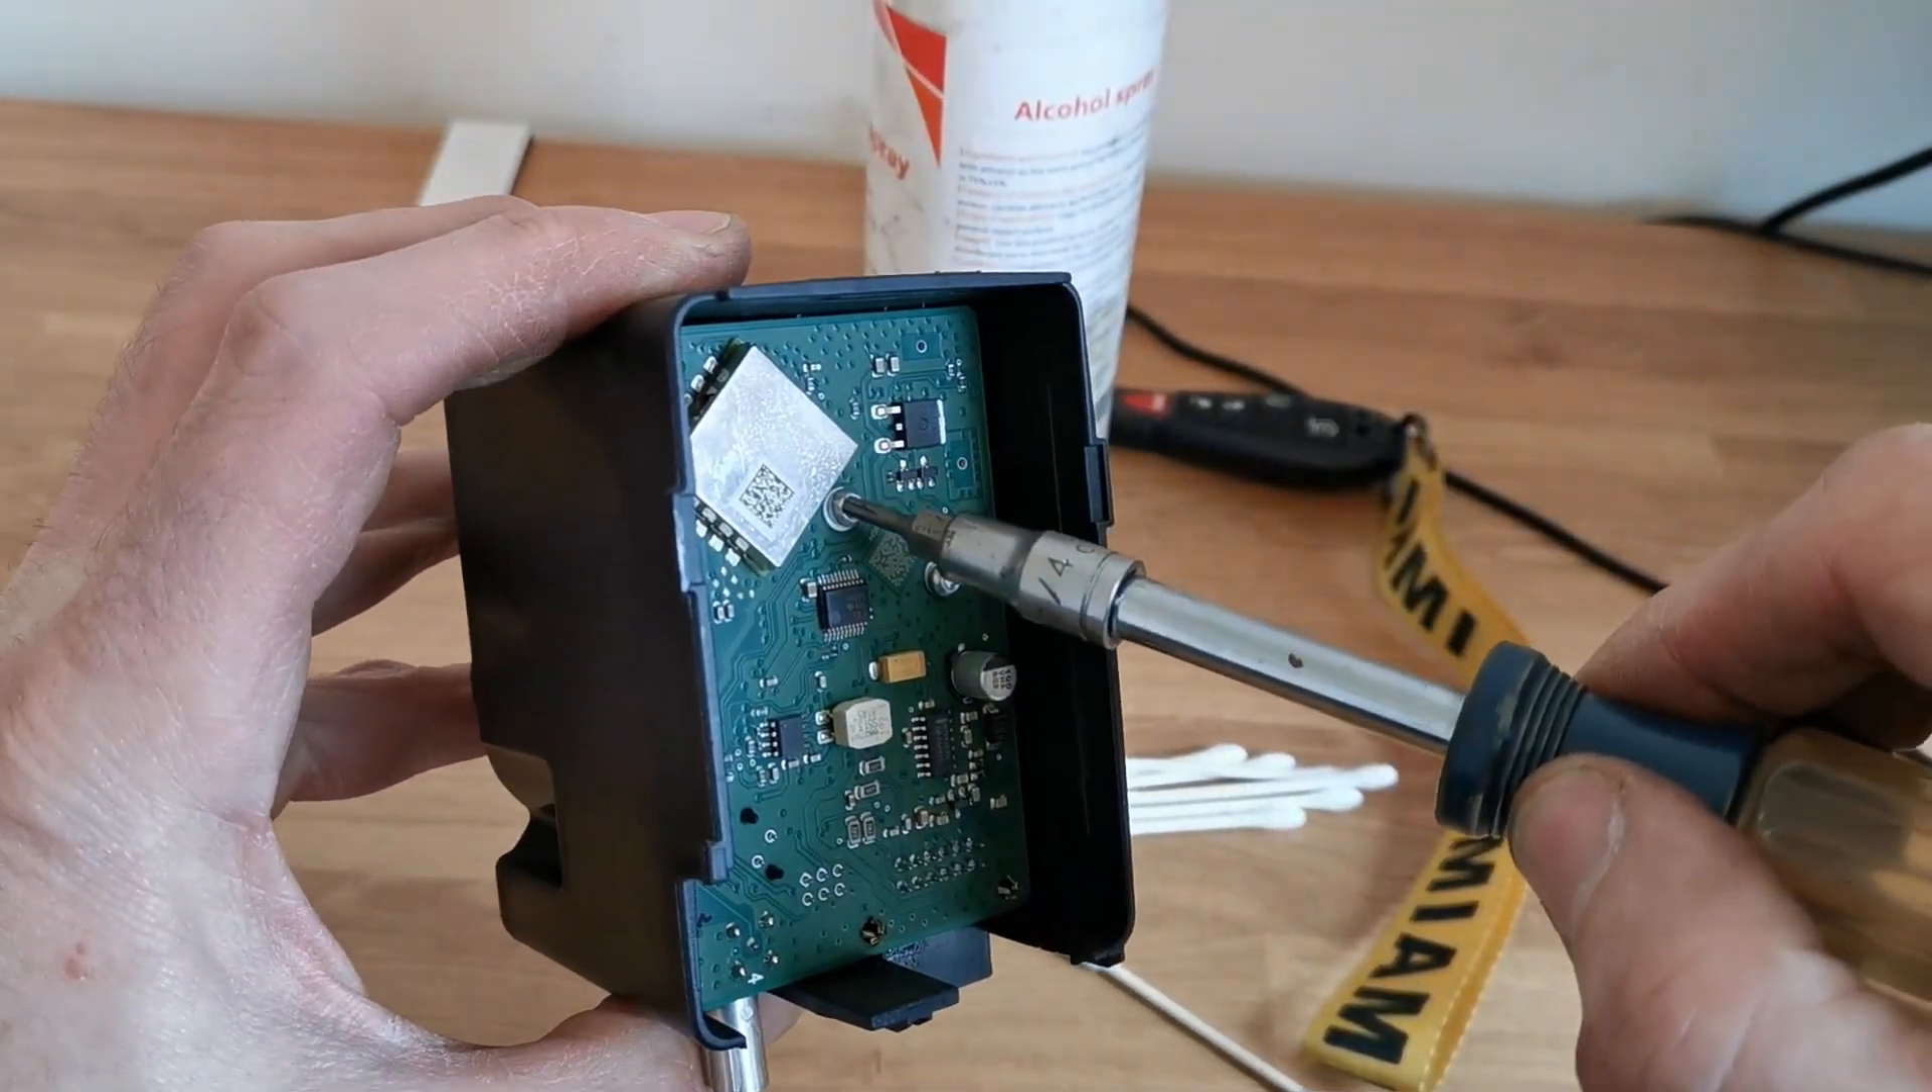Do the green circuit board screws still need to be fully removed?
Yes.